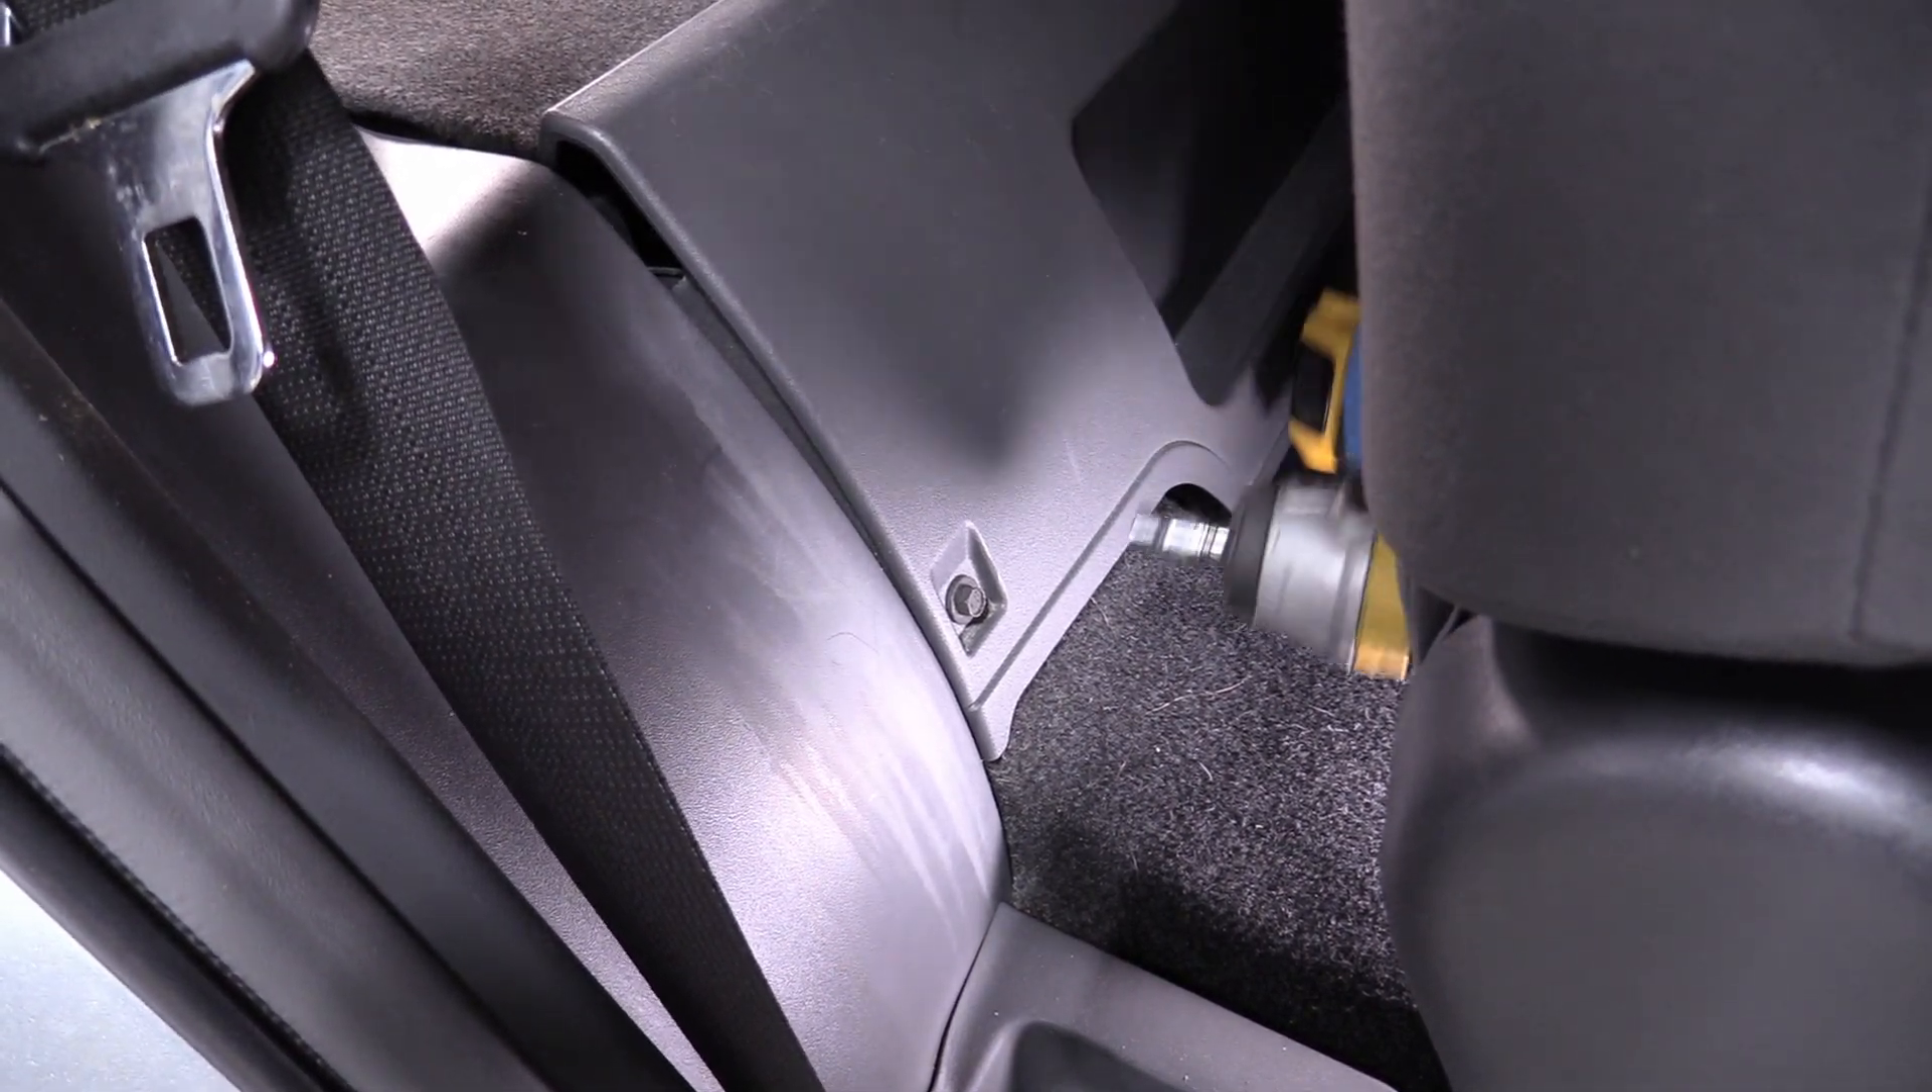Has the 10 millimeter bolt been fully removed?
No.